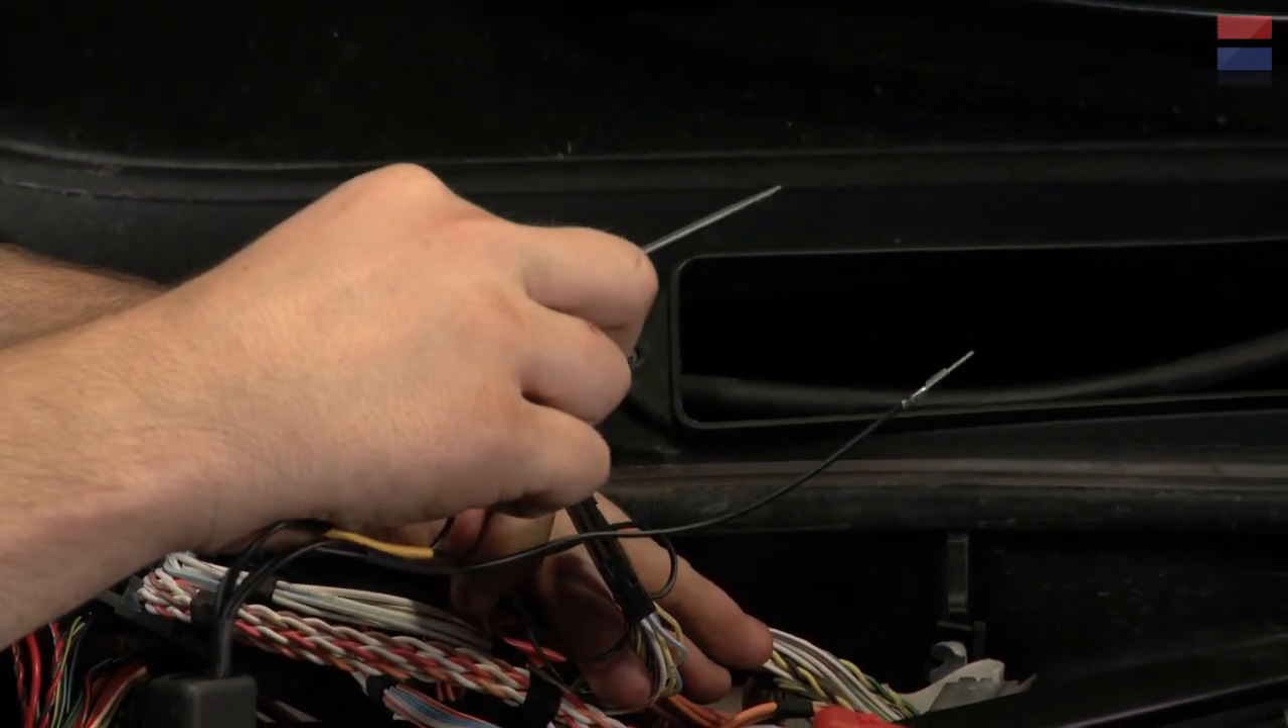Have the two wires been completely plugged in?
No.